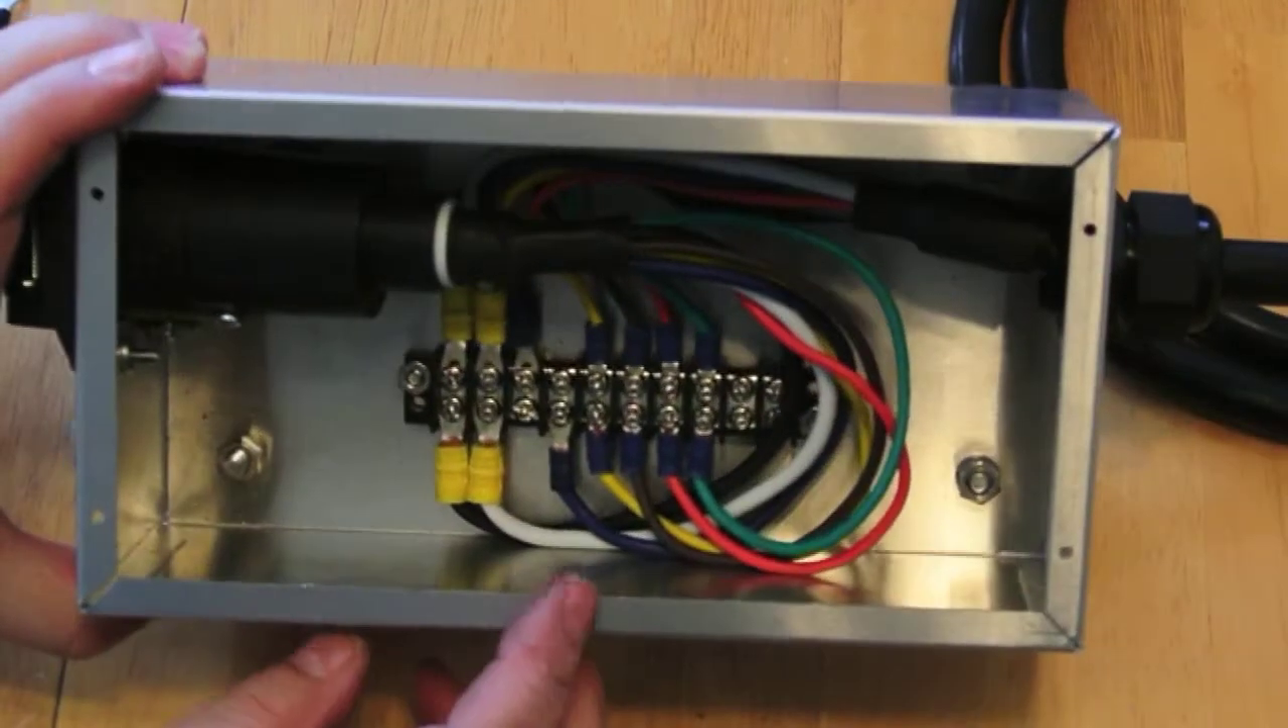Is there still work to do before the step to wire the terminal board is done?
No.